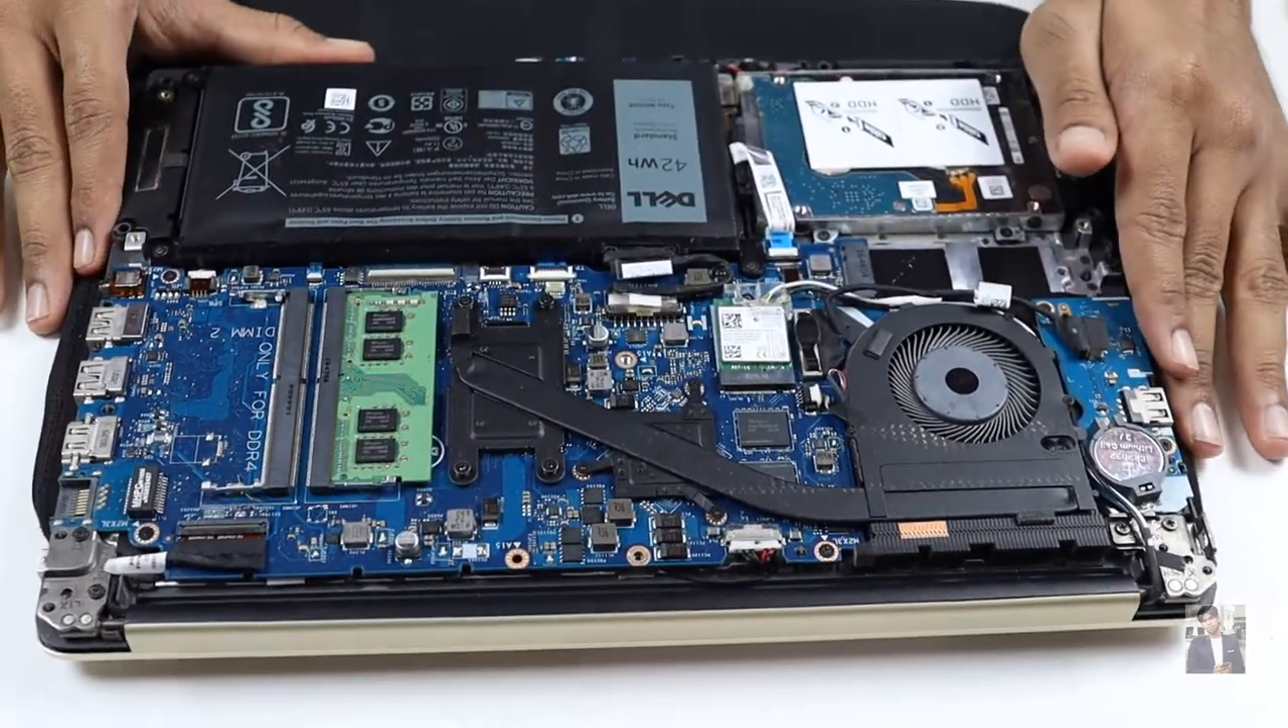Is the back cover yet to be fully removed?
No.